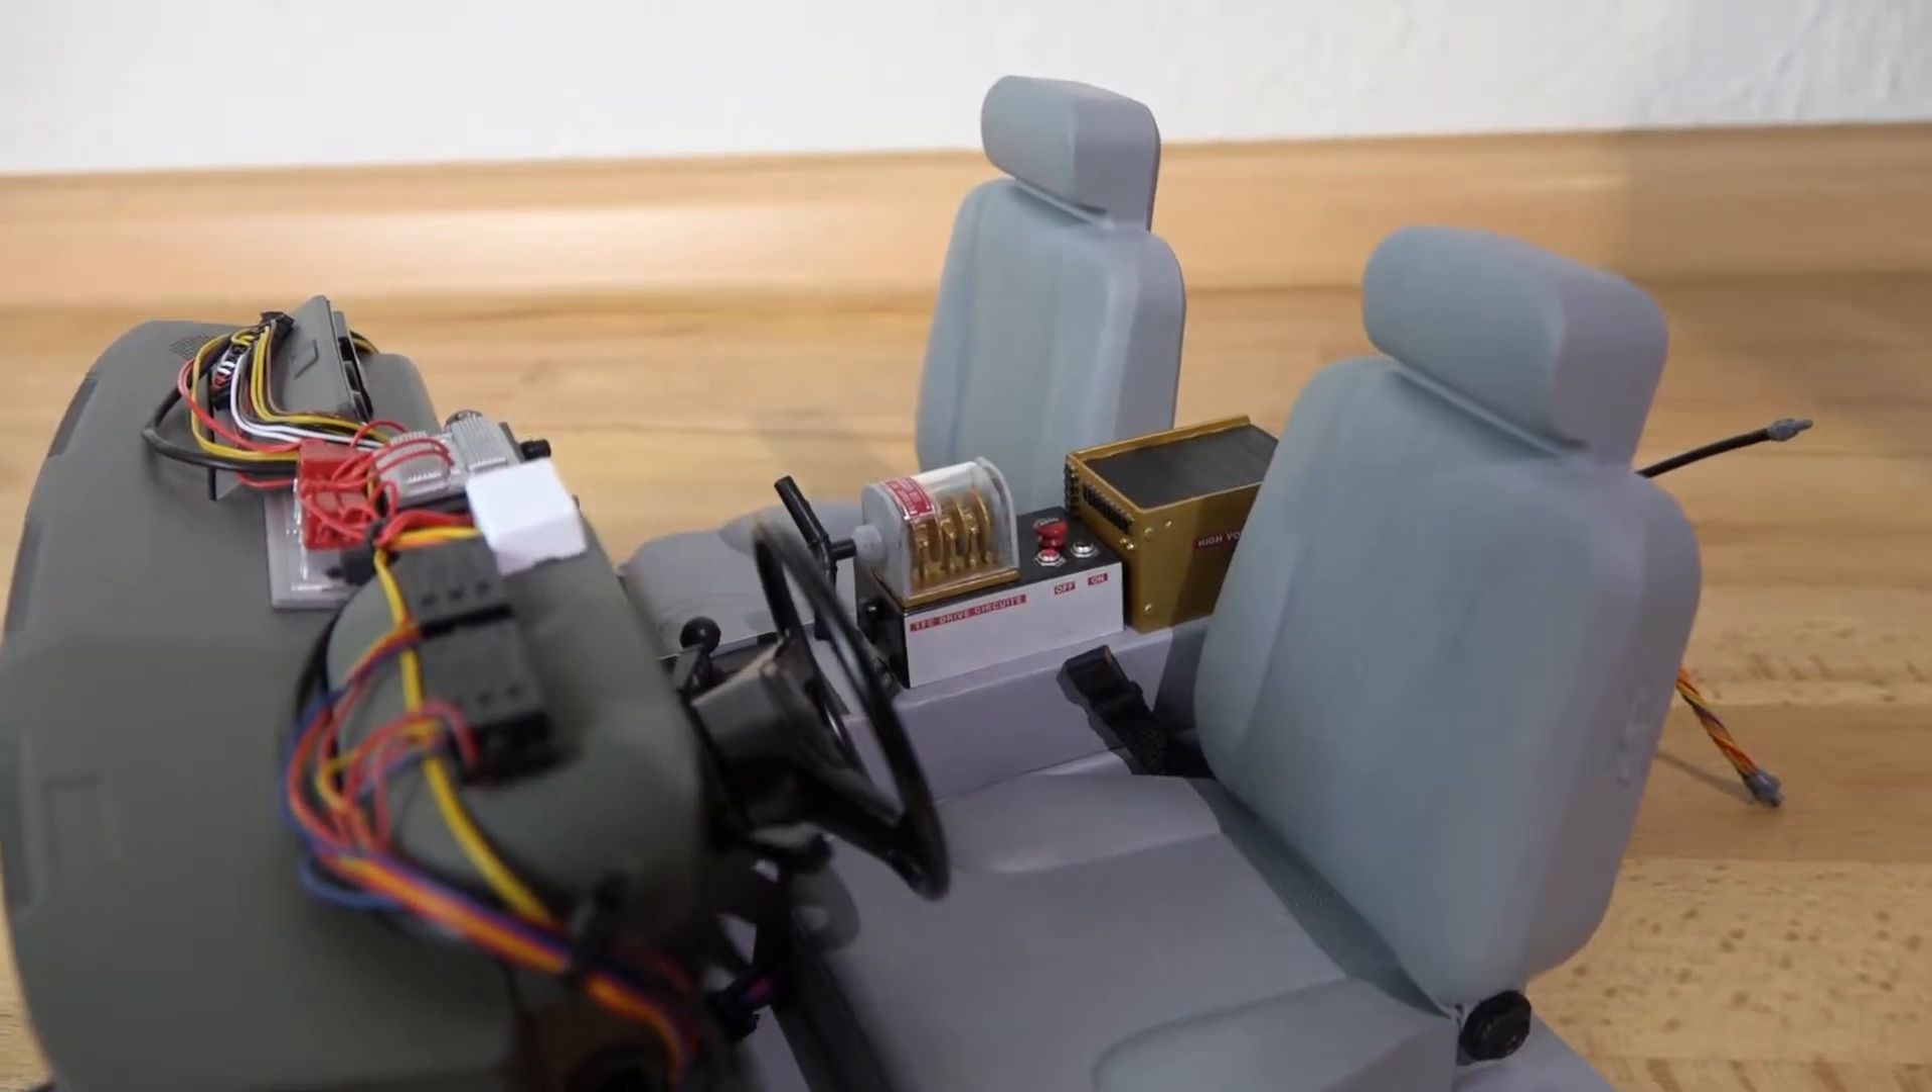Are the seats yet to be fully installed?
No.